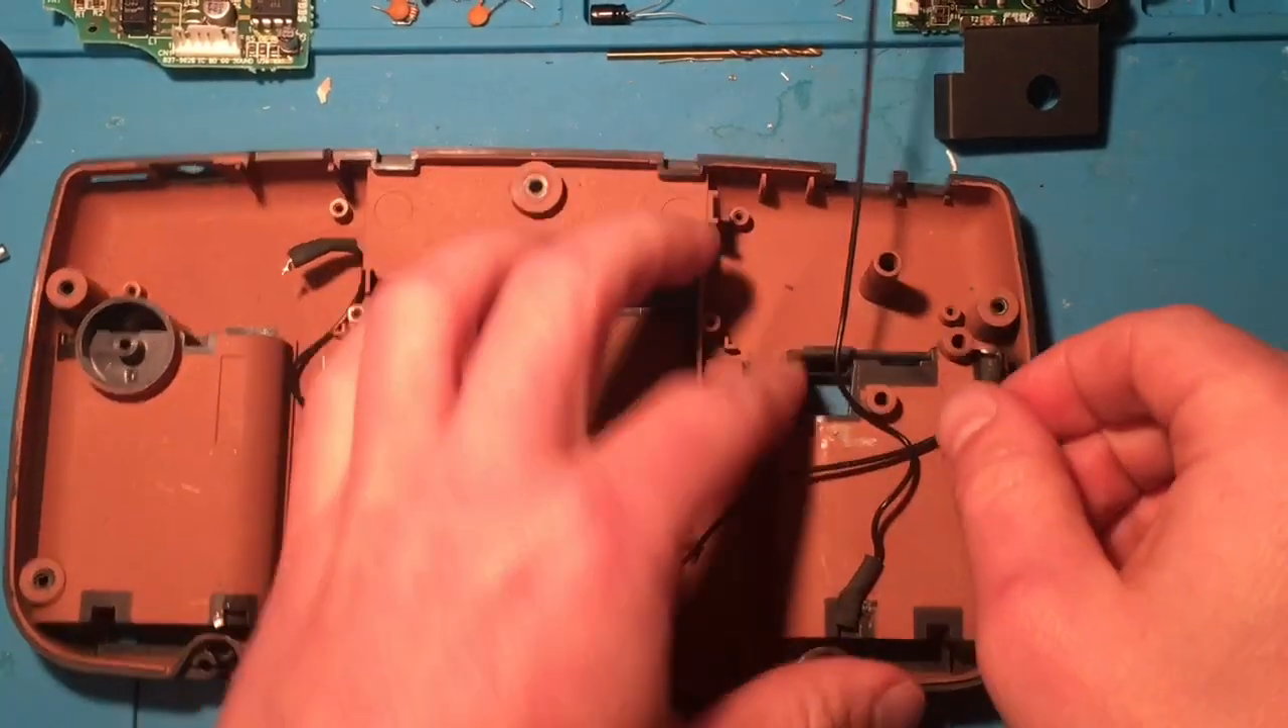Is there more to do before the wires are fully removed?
Yes.